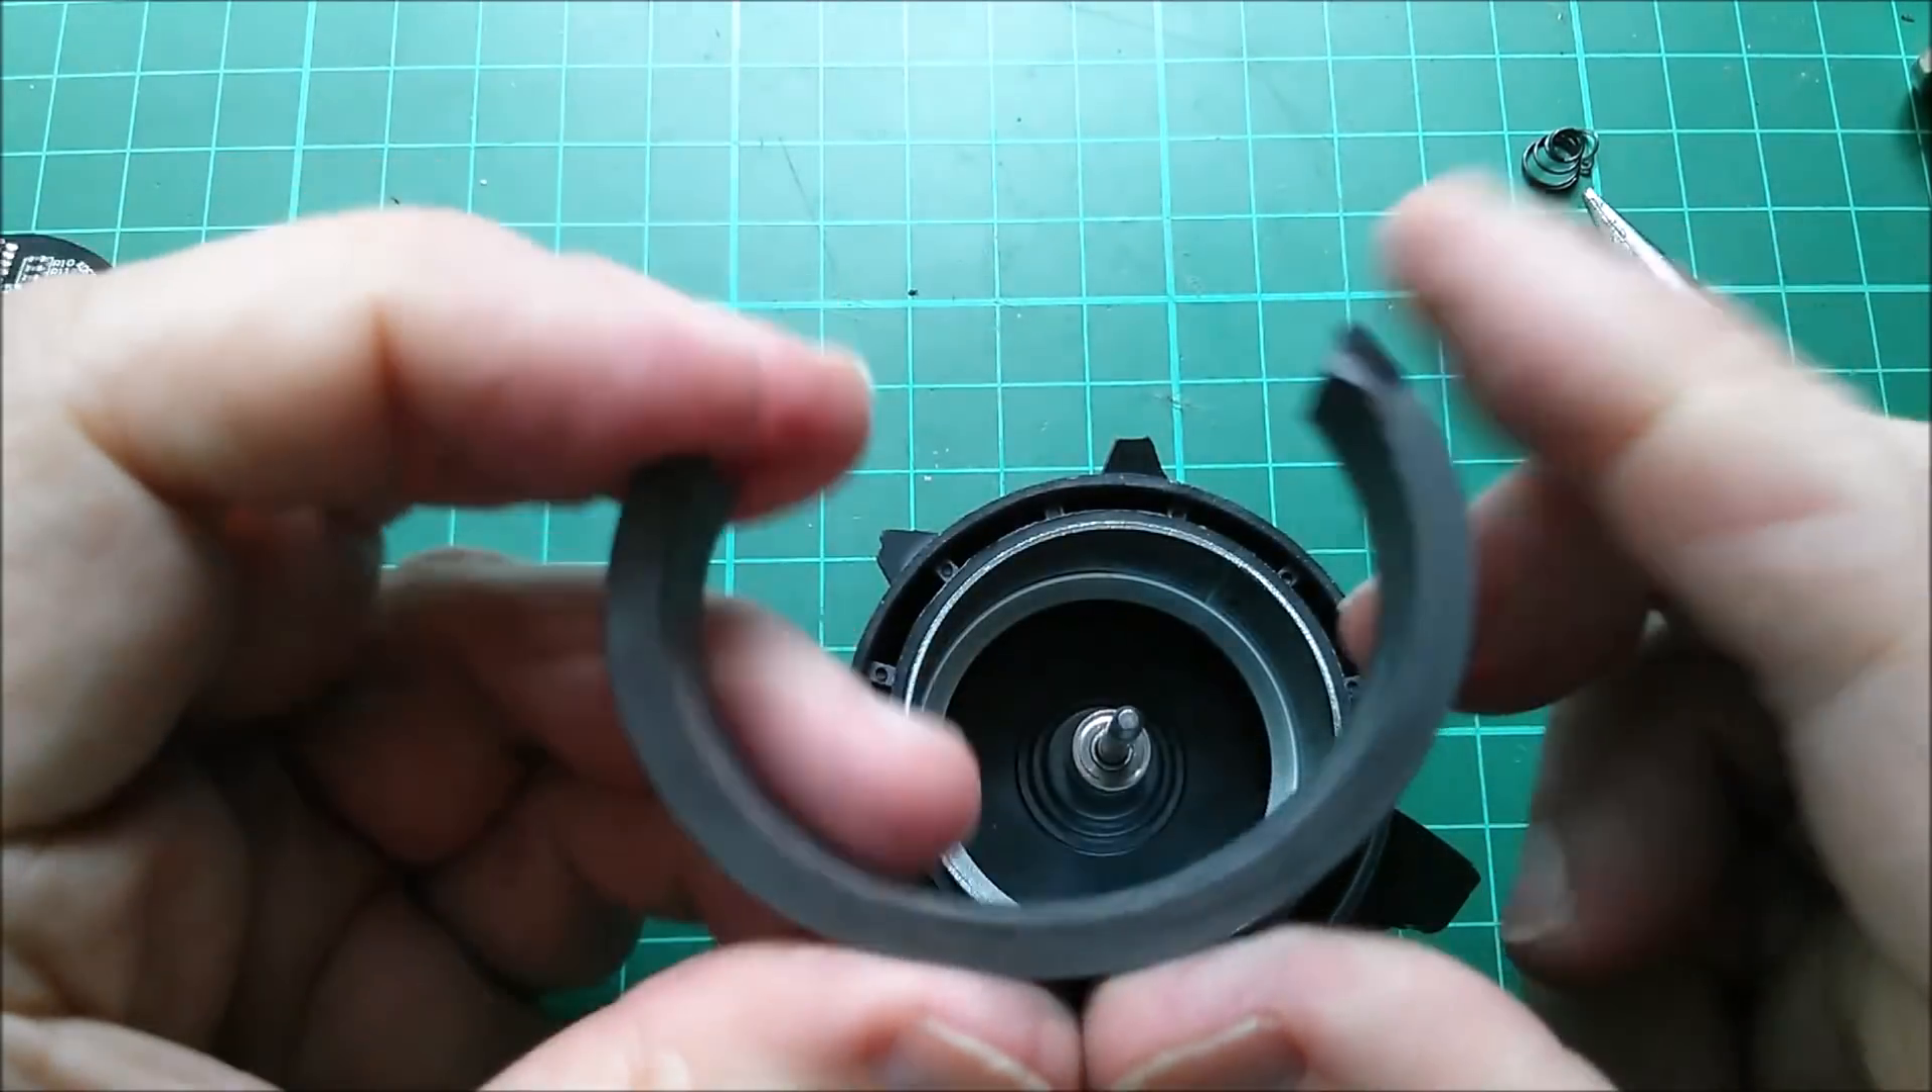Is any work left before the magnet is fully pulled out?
No.